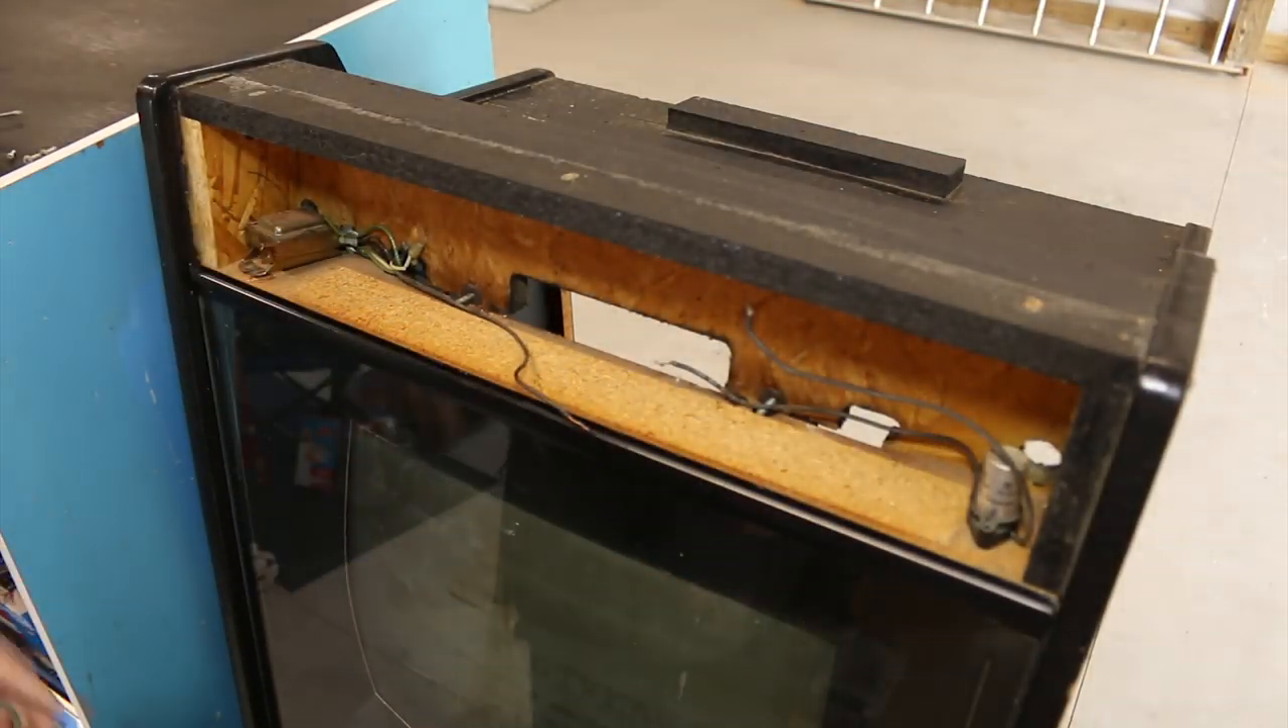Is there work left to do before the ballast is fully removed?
Yes.